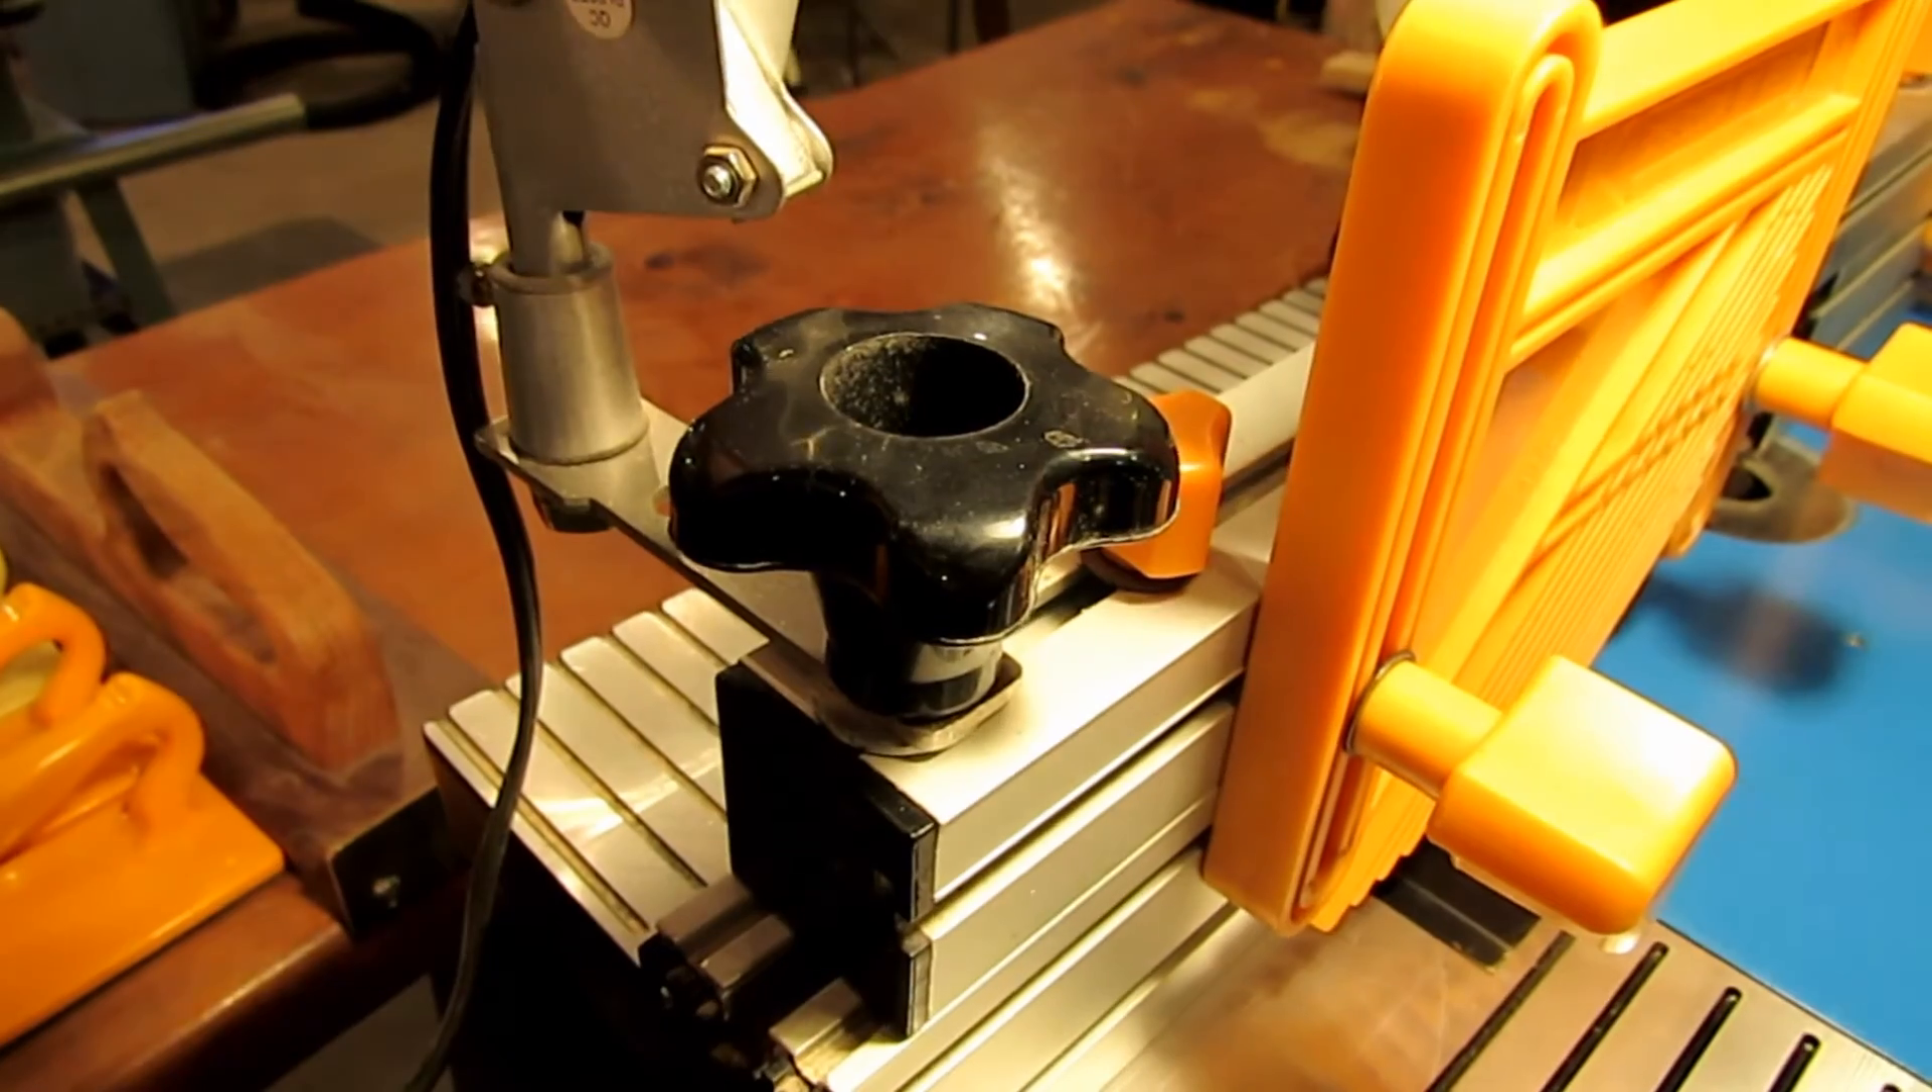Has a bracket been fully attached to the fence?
Yes.